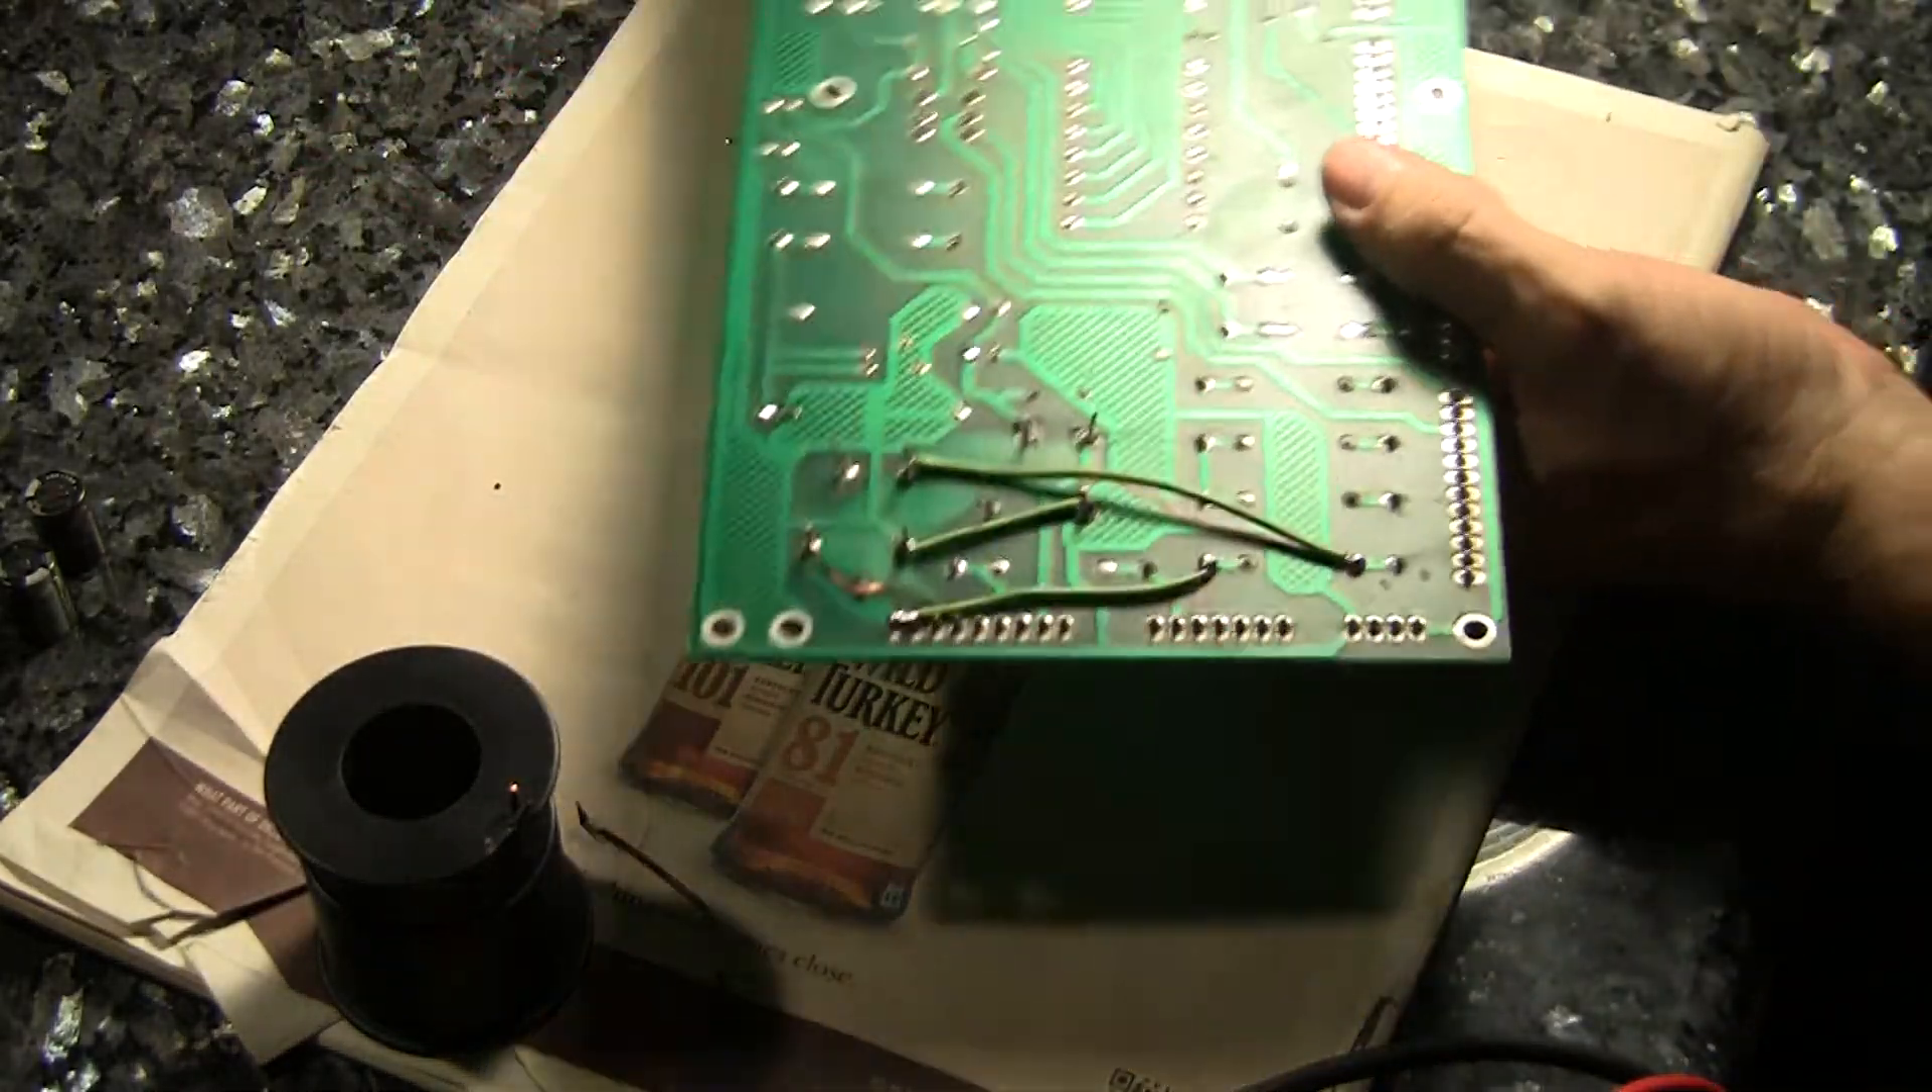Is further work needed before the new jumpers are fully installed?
No.